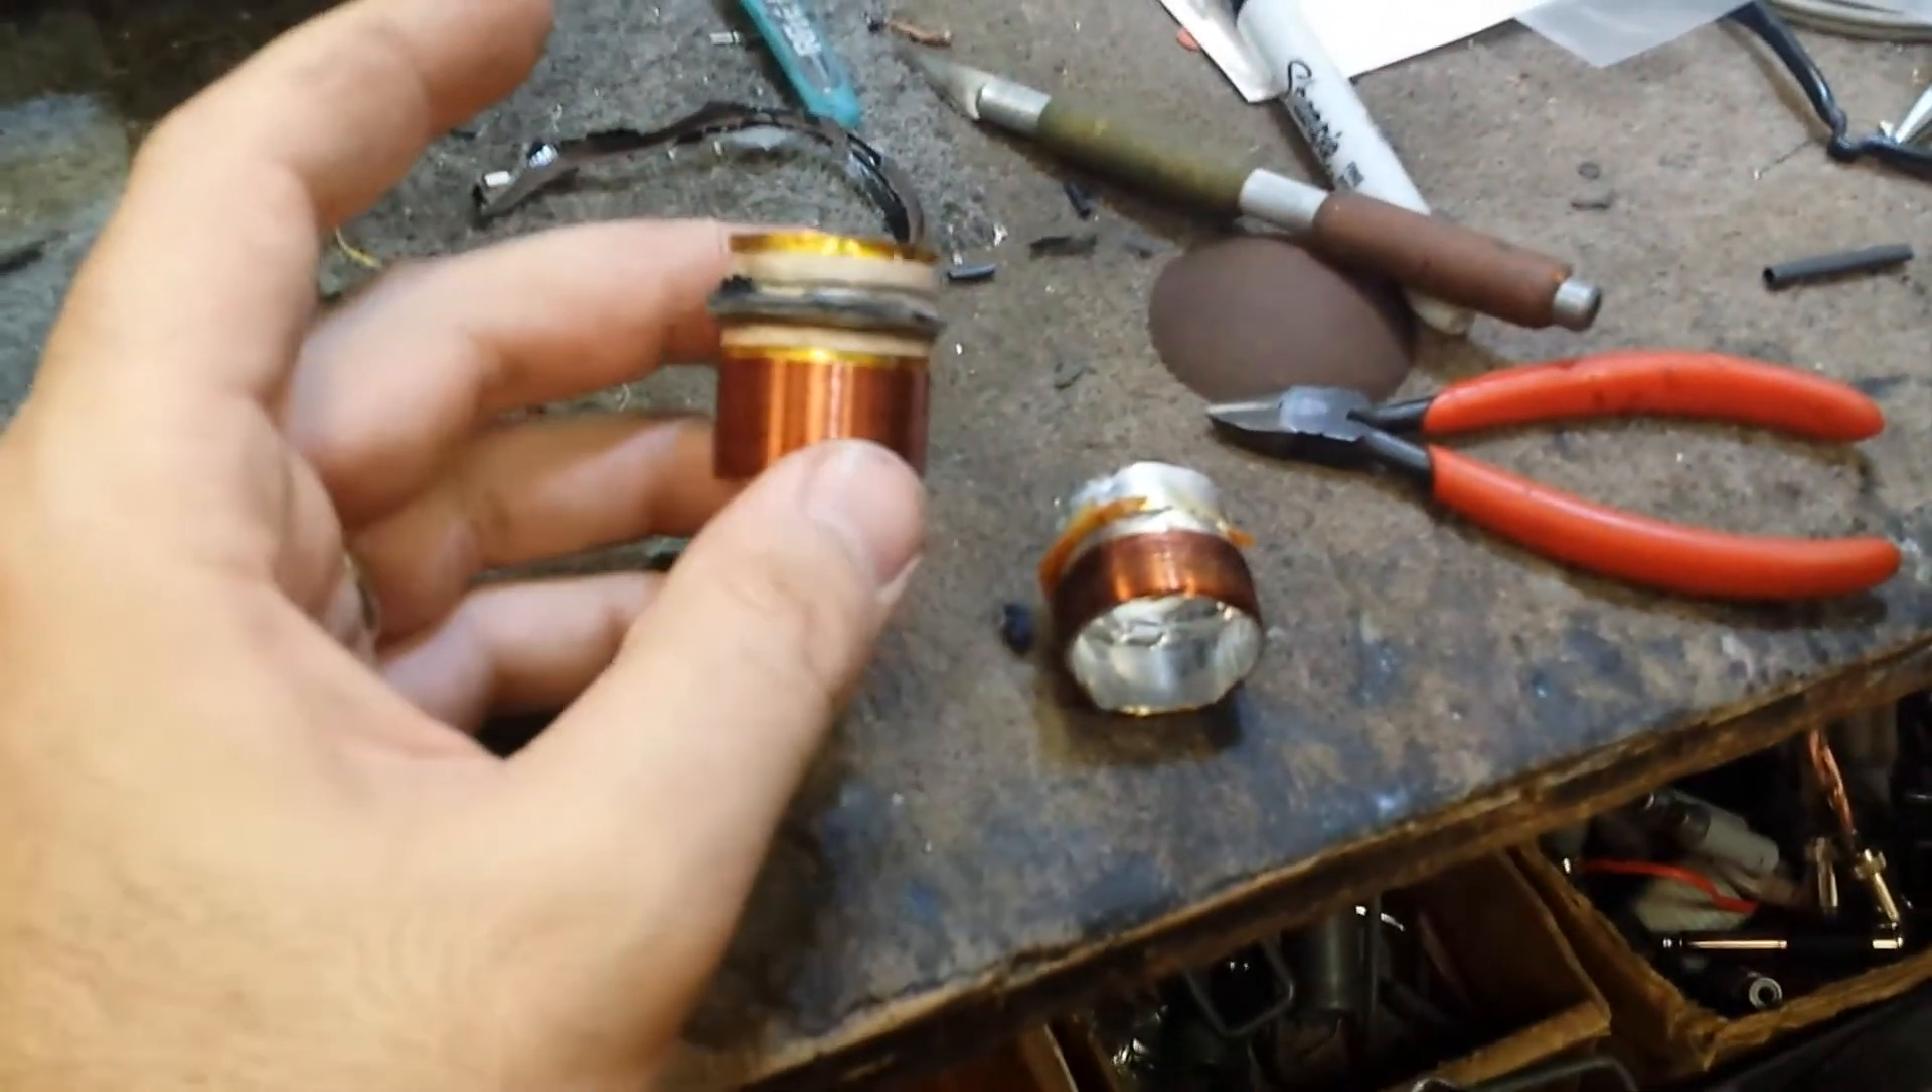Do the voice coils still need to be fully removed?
No.